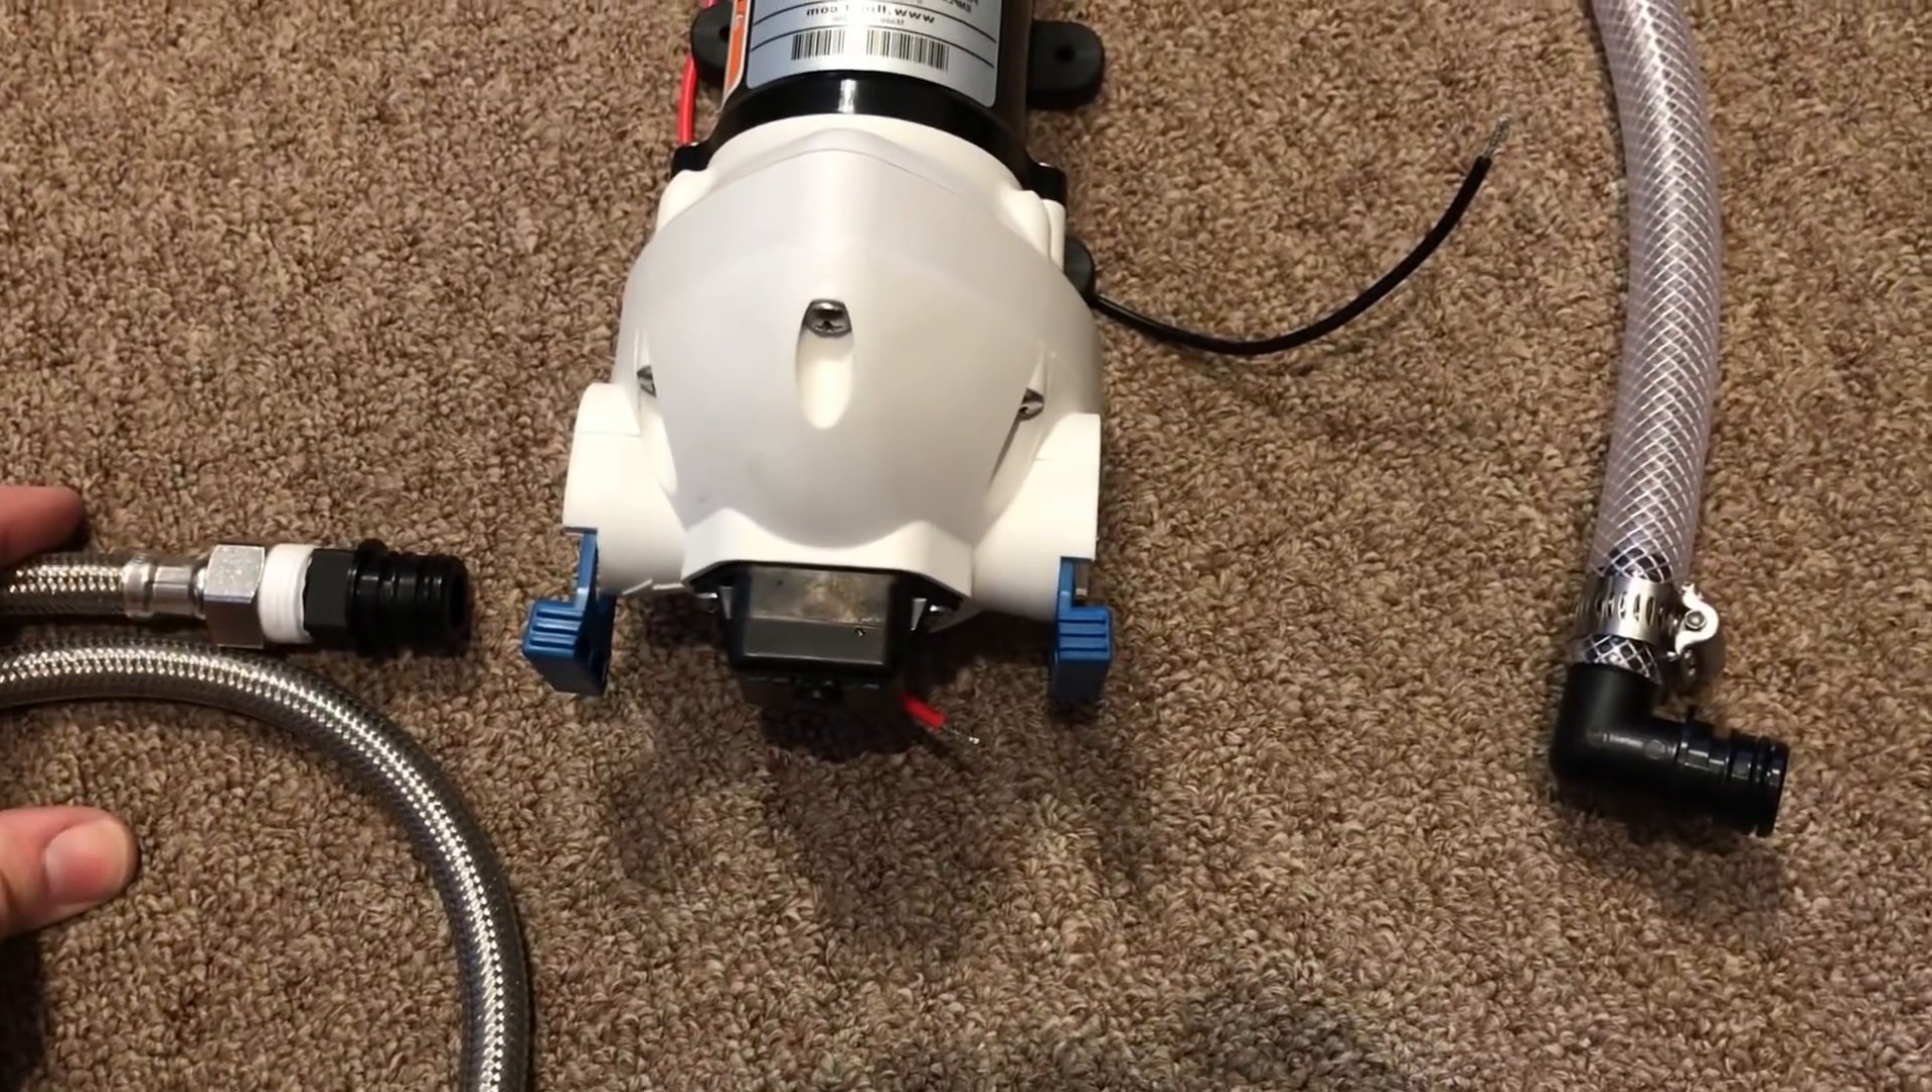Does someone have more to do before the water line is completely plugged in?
Yes.